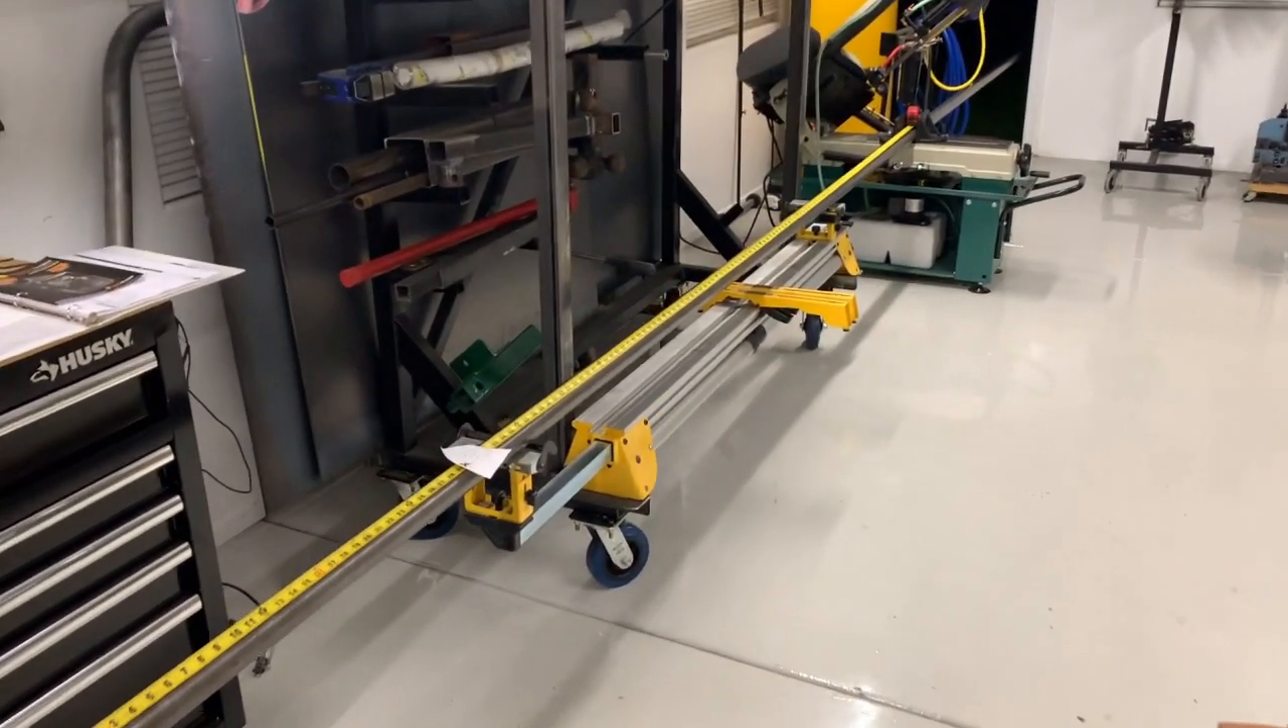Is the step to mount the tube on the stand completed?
Yes.